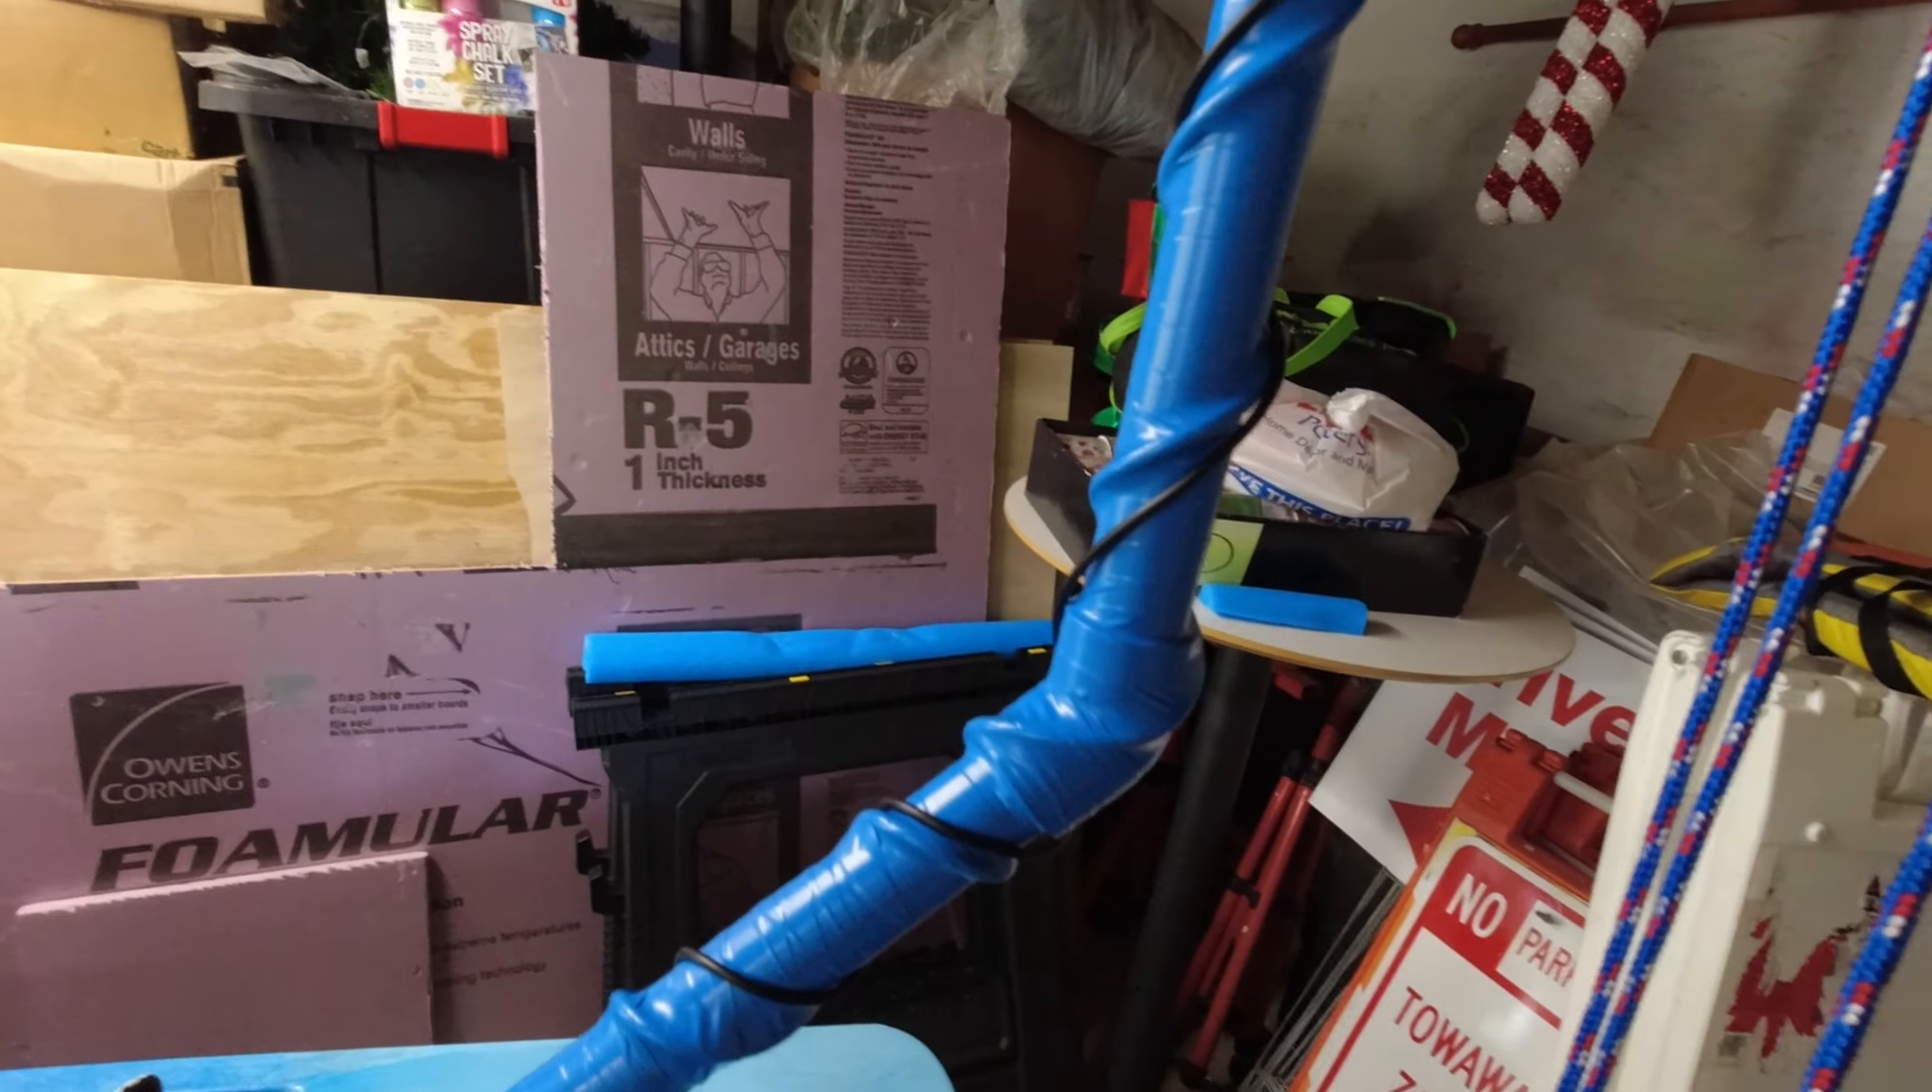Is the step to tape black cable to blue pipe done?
No.